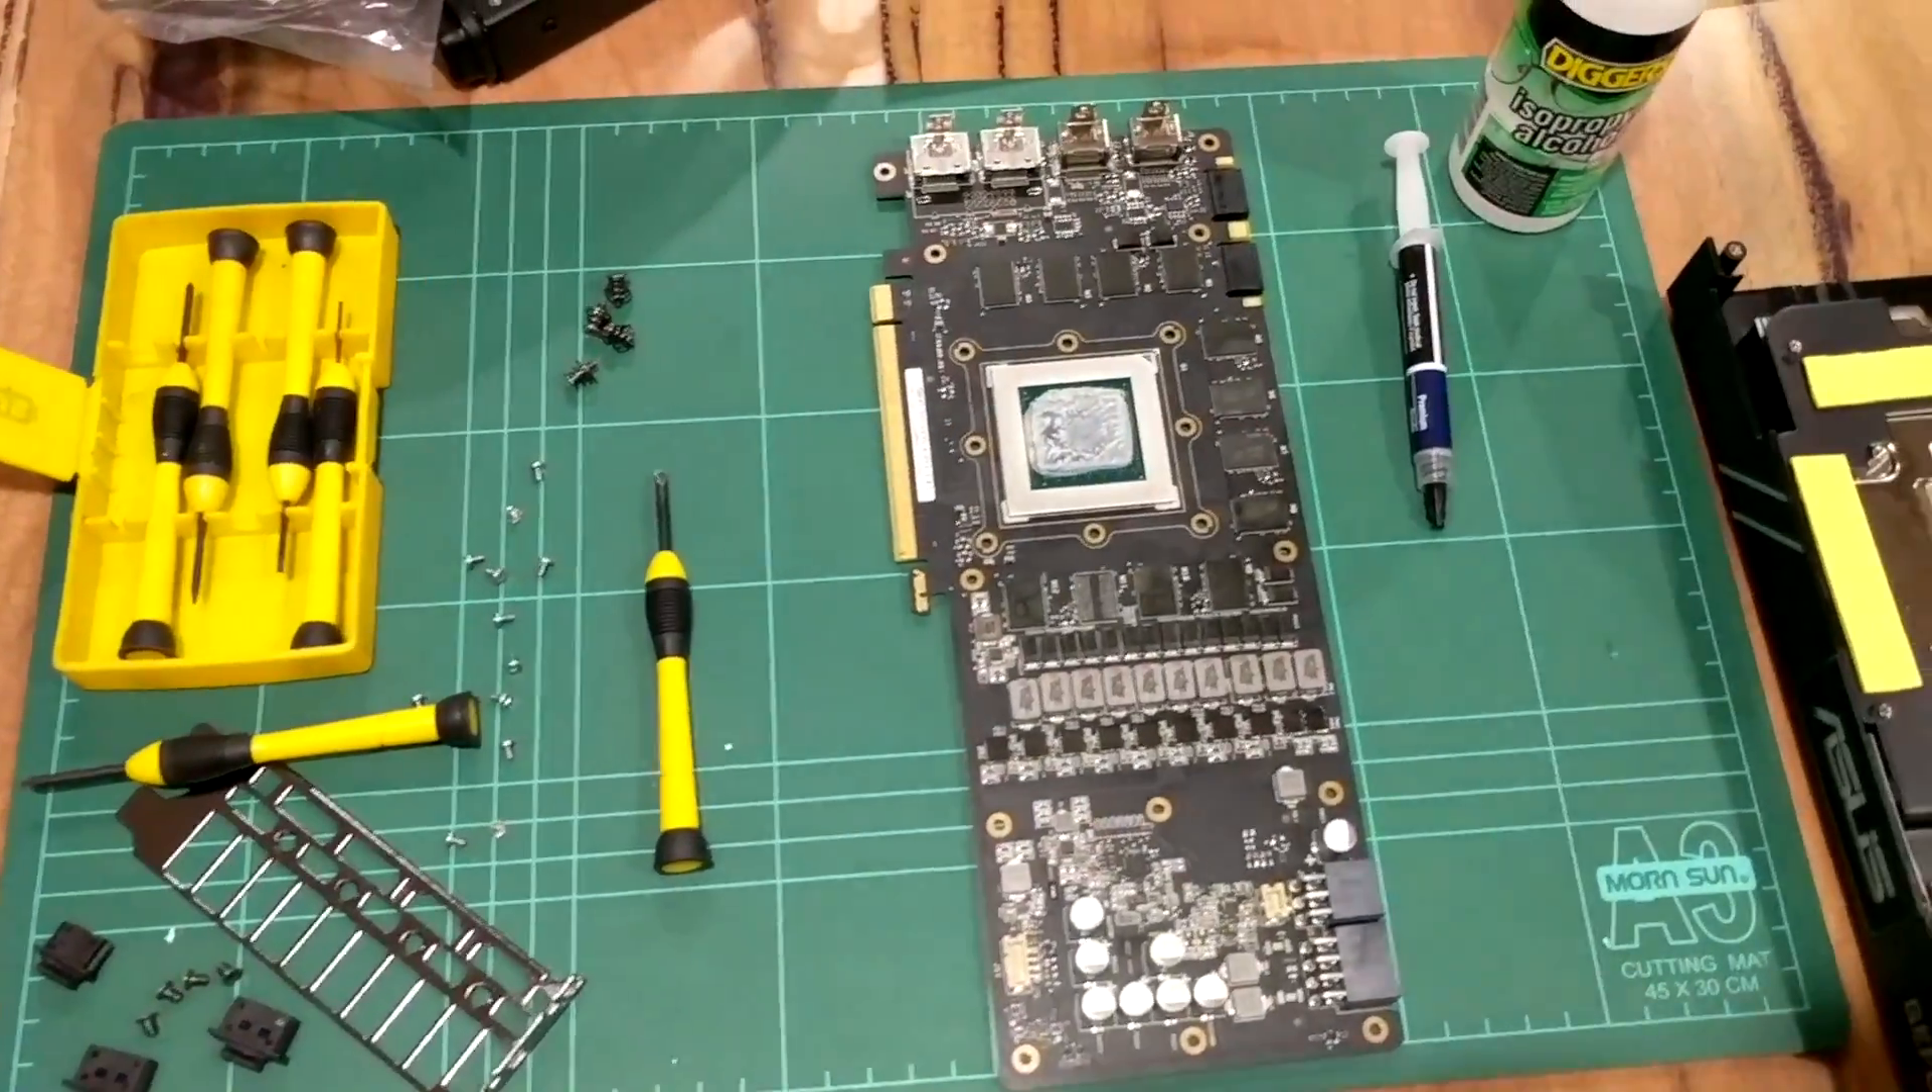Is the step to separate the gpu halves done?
Yes.